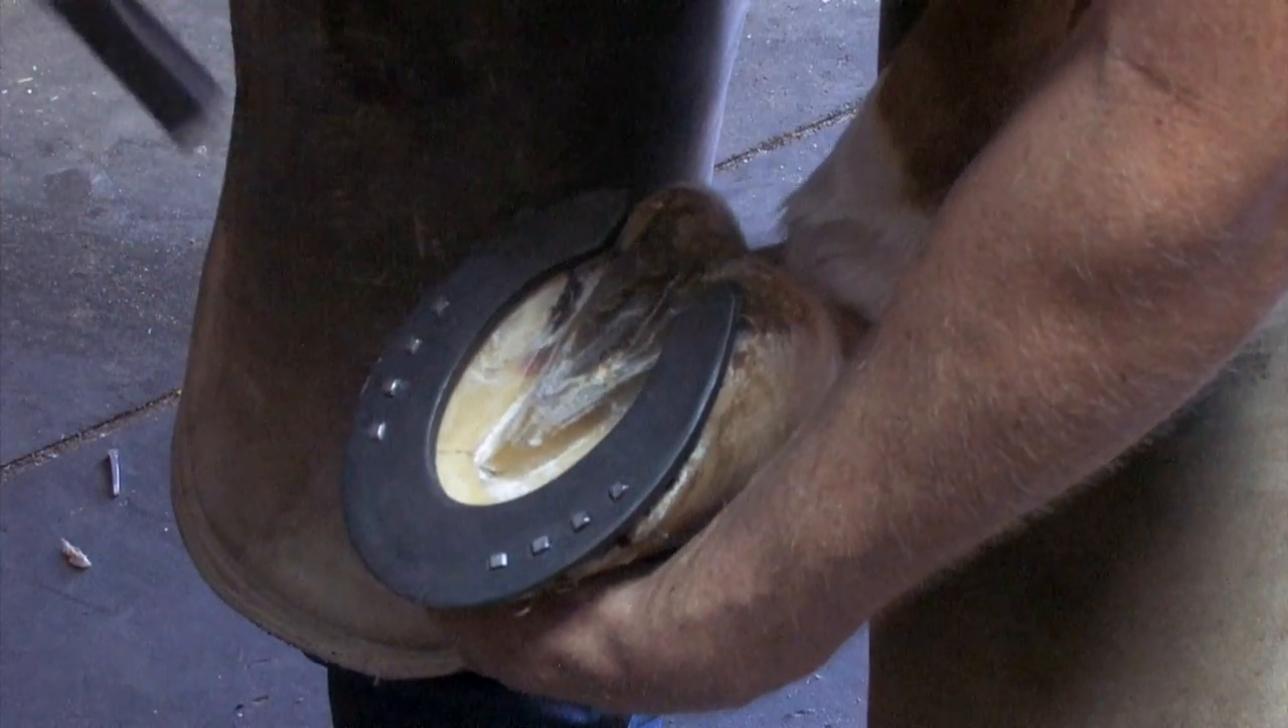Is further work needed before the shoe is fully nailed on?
No.